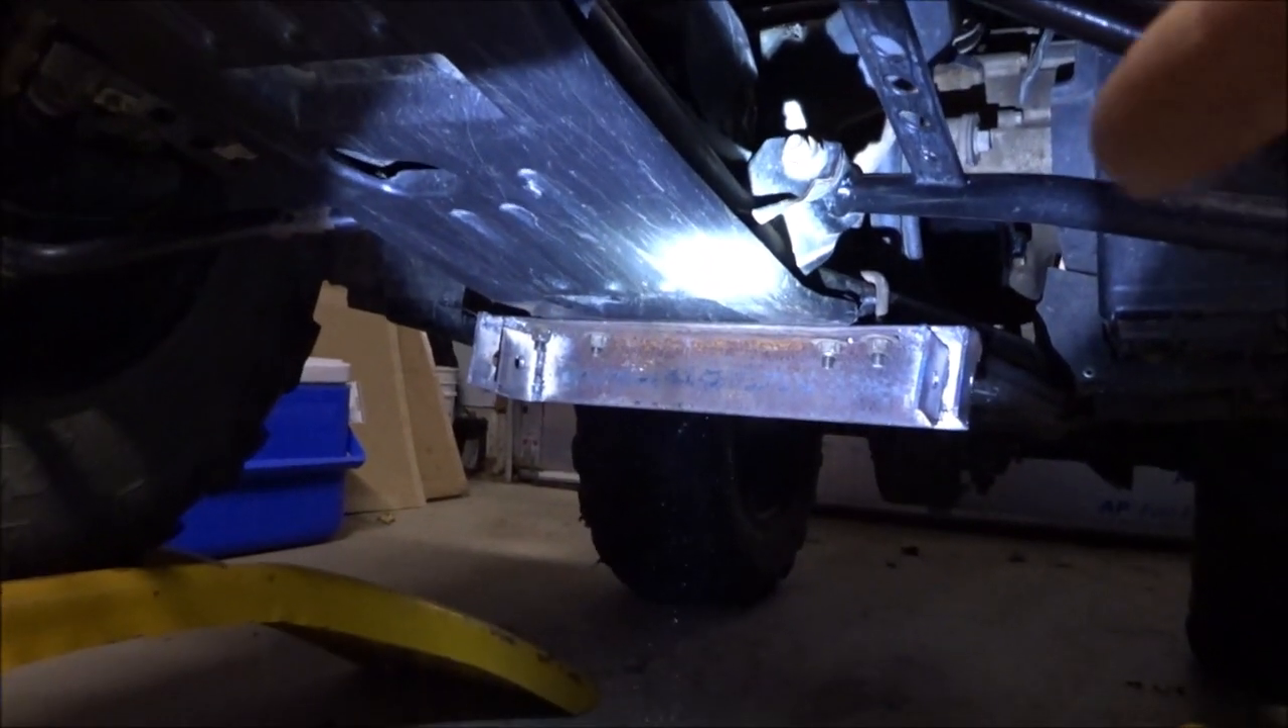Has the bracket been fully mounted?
Yes.